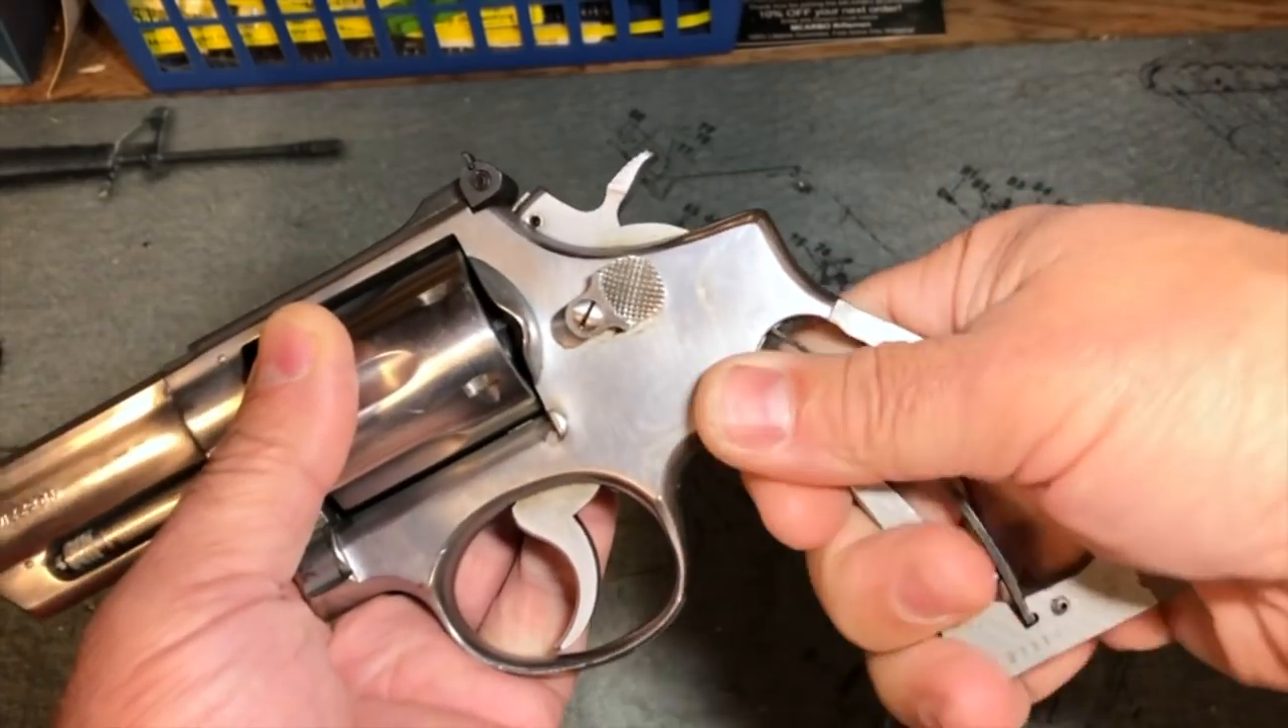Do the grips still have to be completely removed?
No.